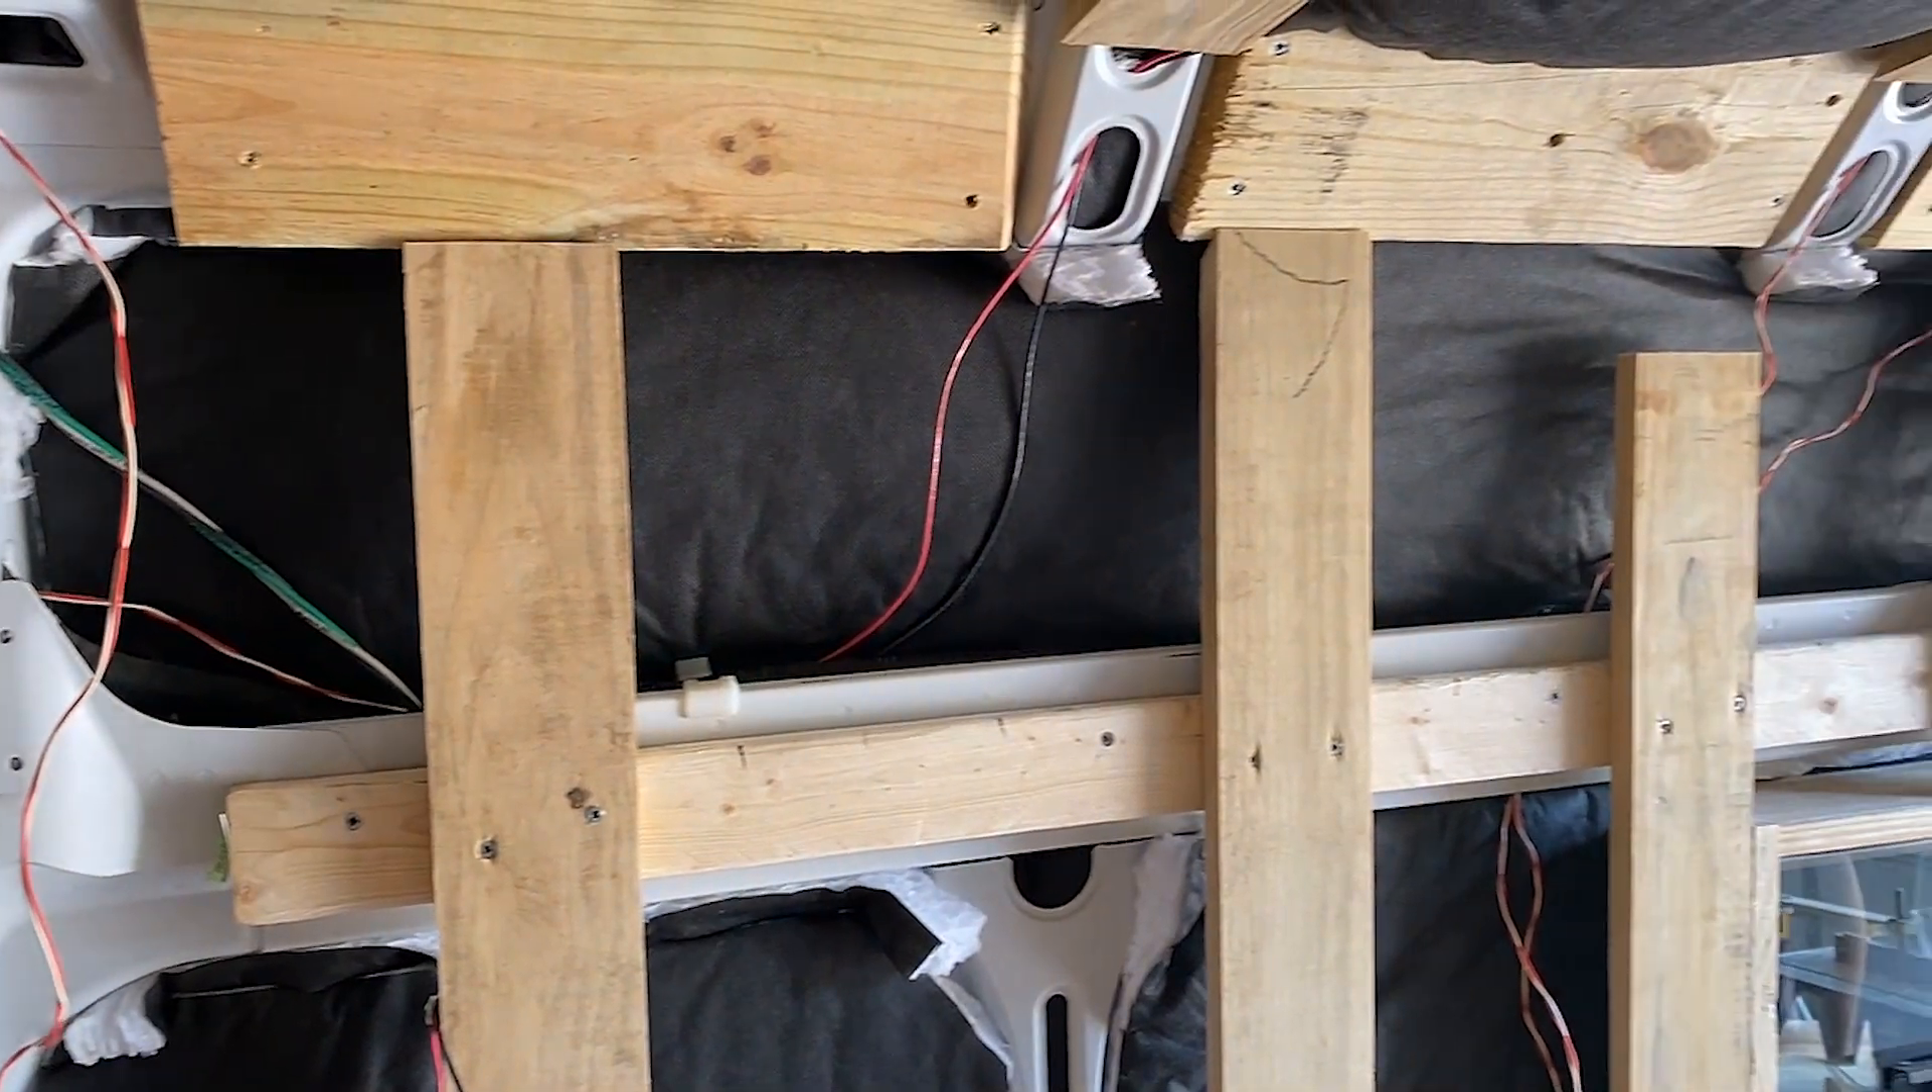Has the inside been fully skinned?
No.